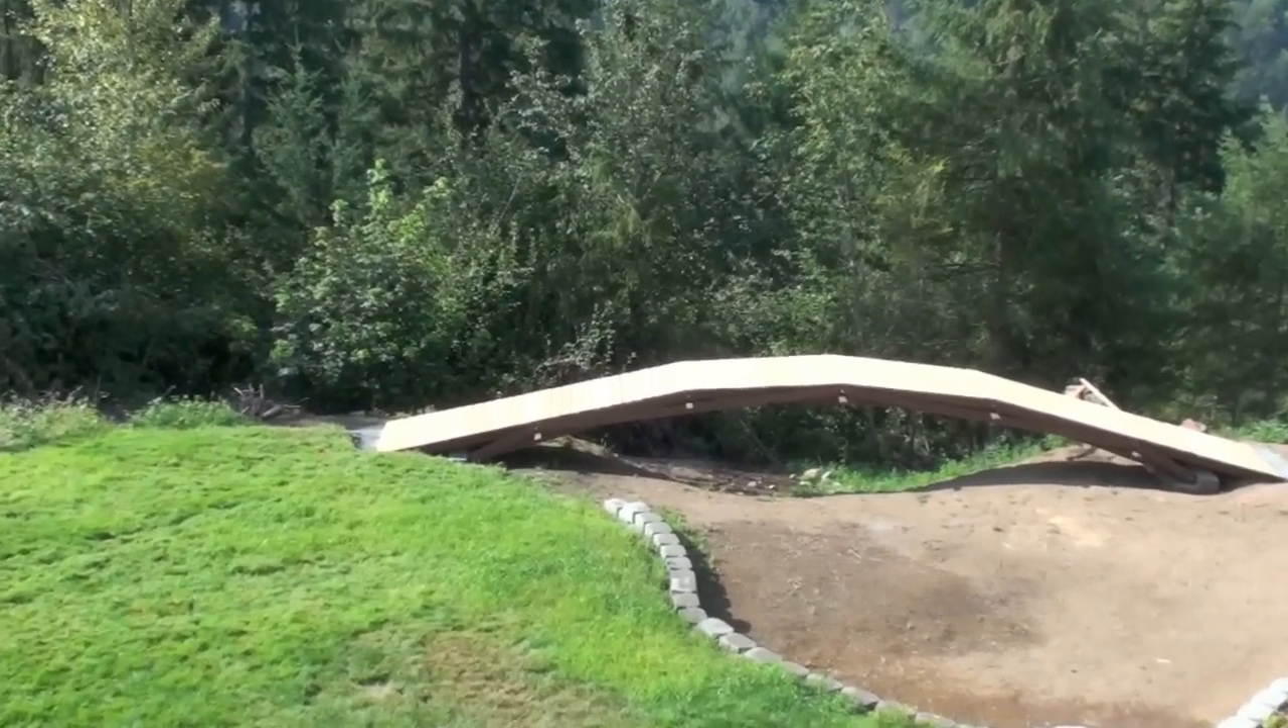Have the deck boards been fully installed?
Yes.